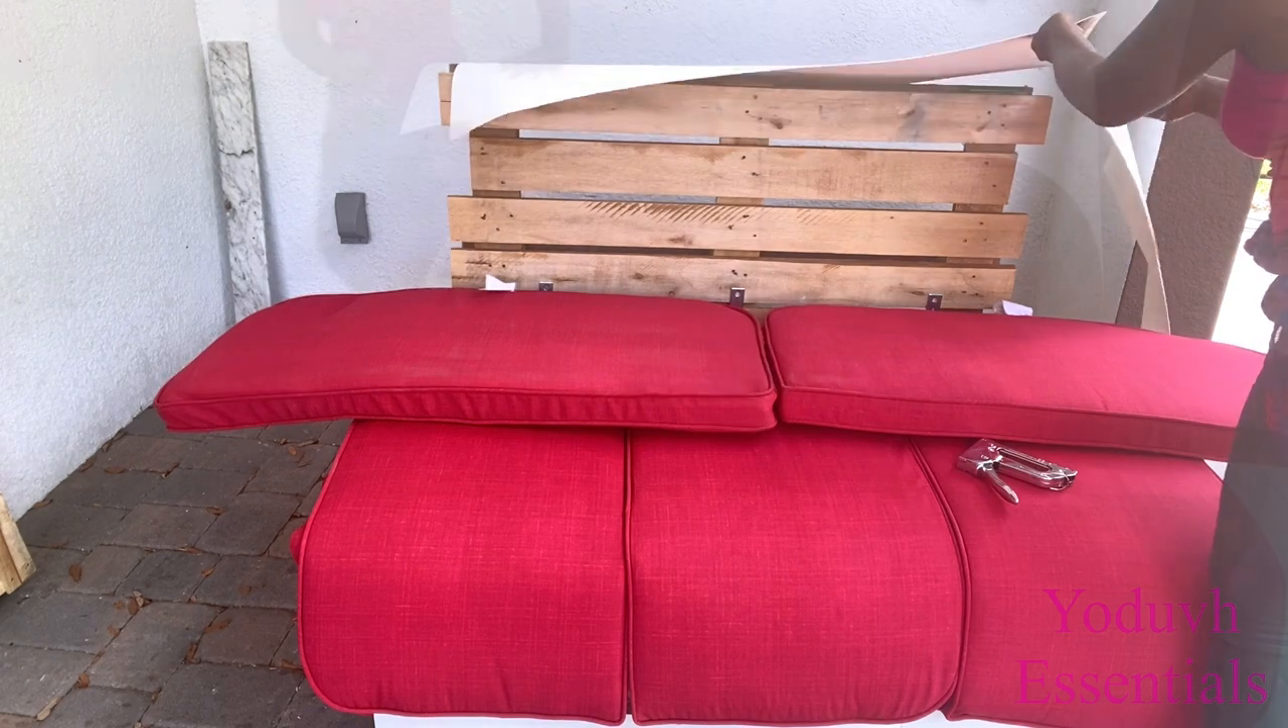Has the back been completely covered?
No.